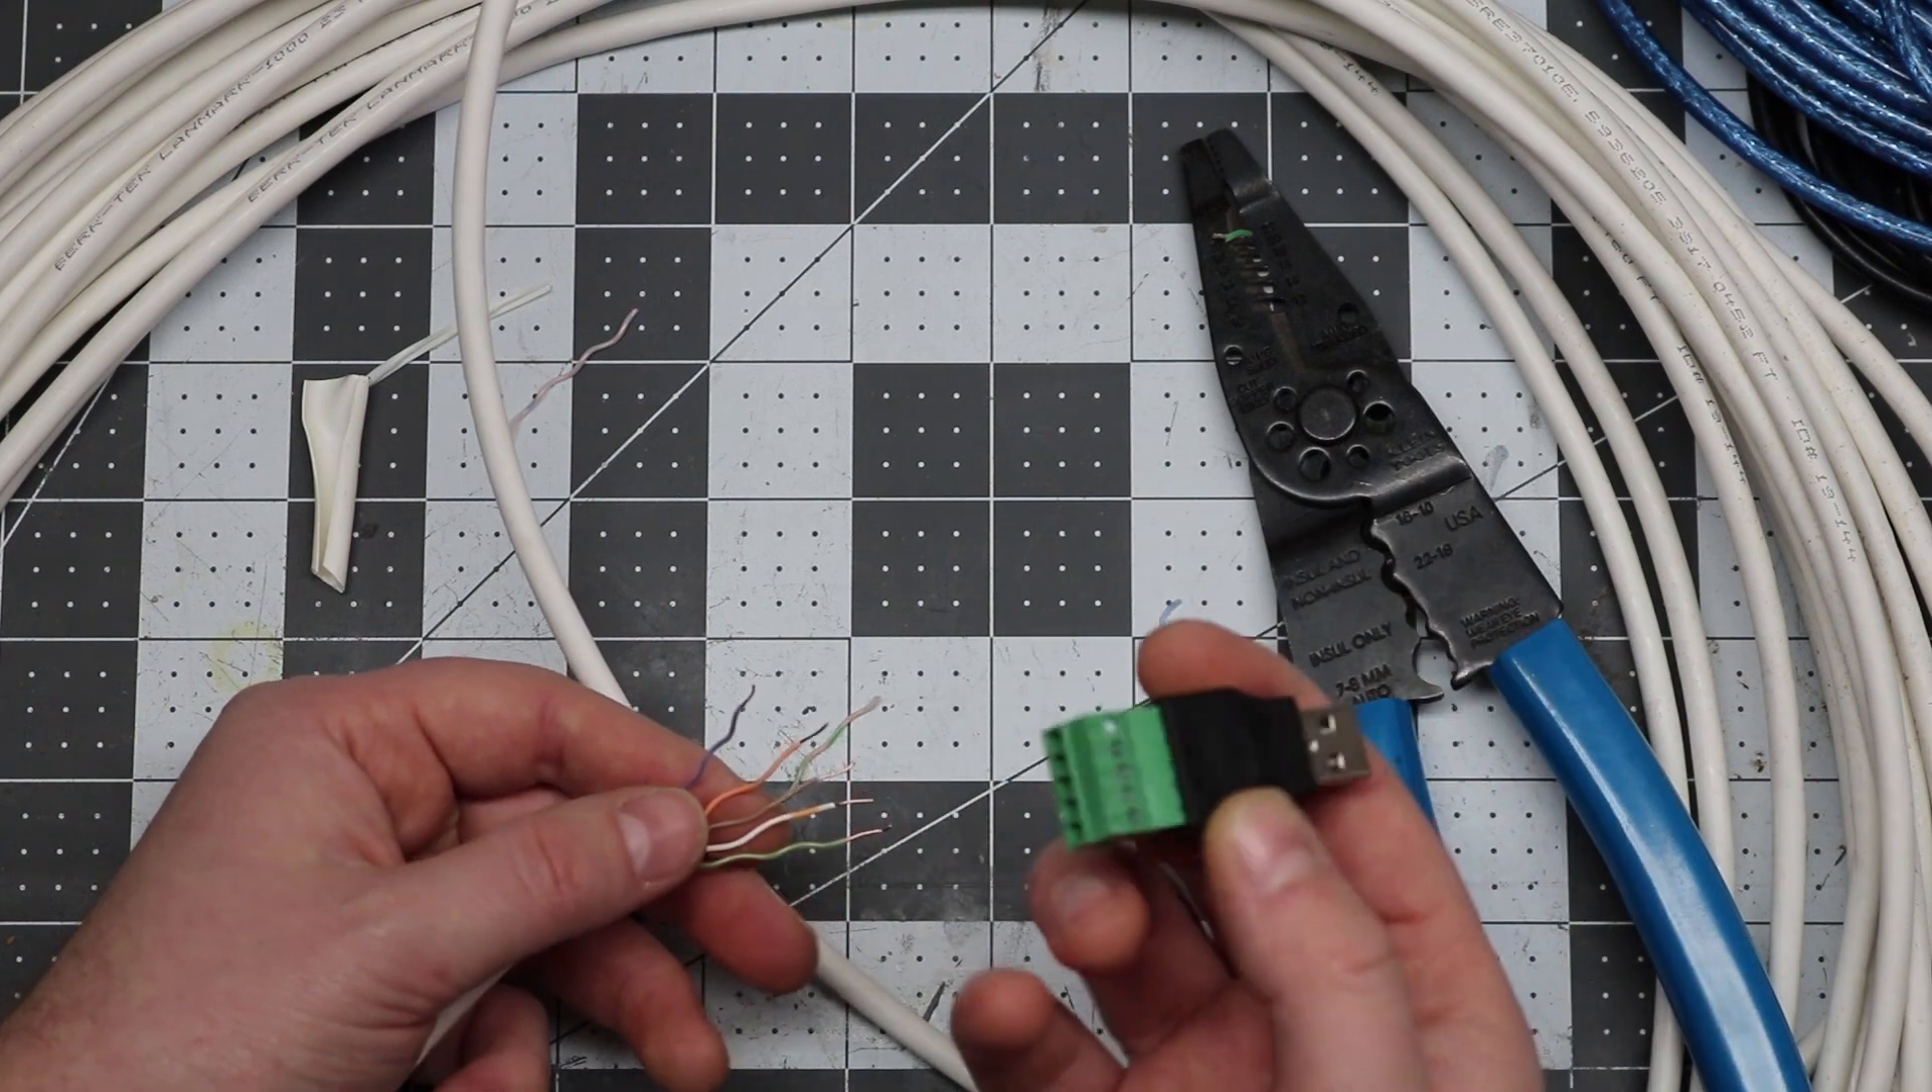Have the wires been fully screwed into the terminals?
No.